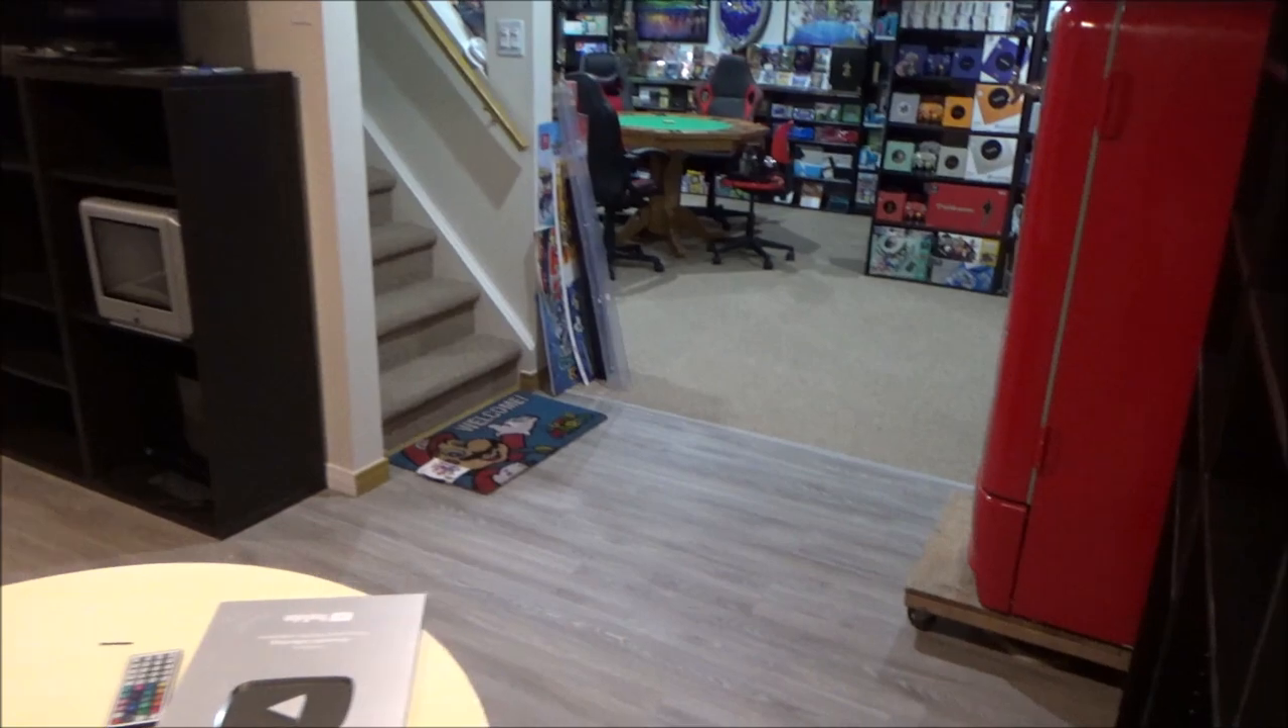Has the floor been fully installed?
Yes.